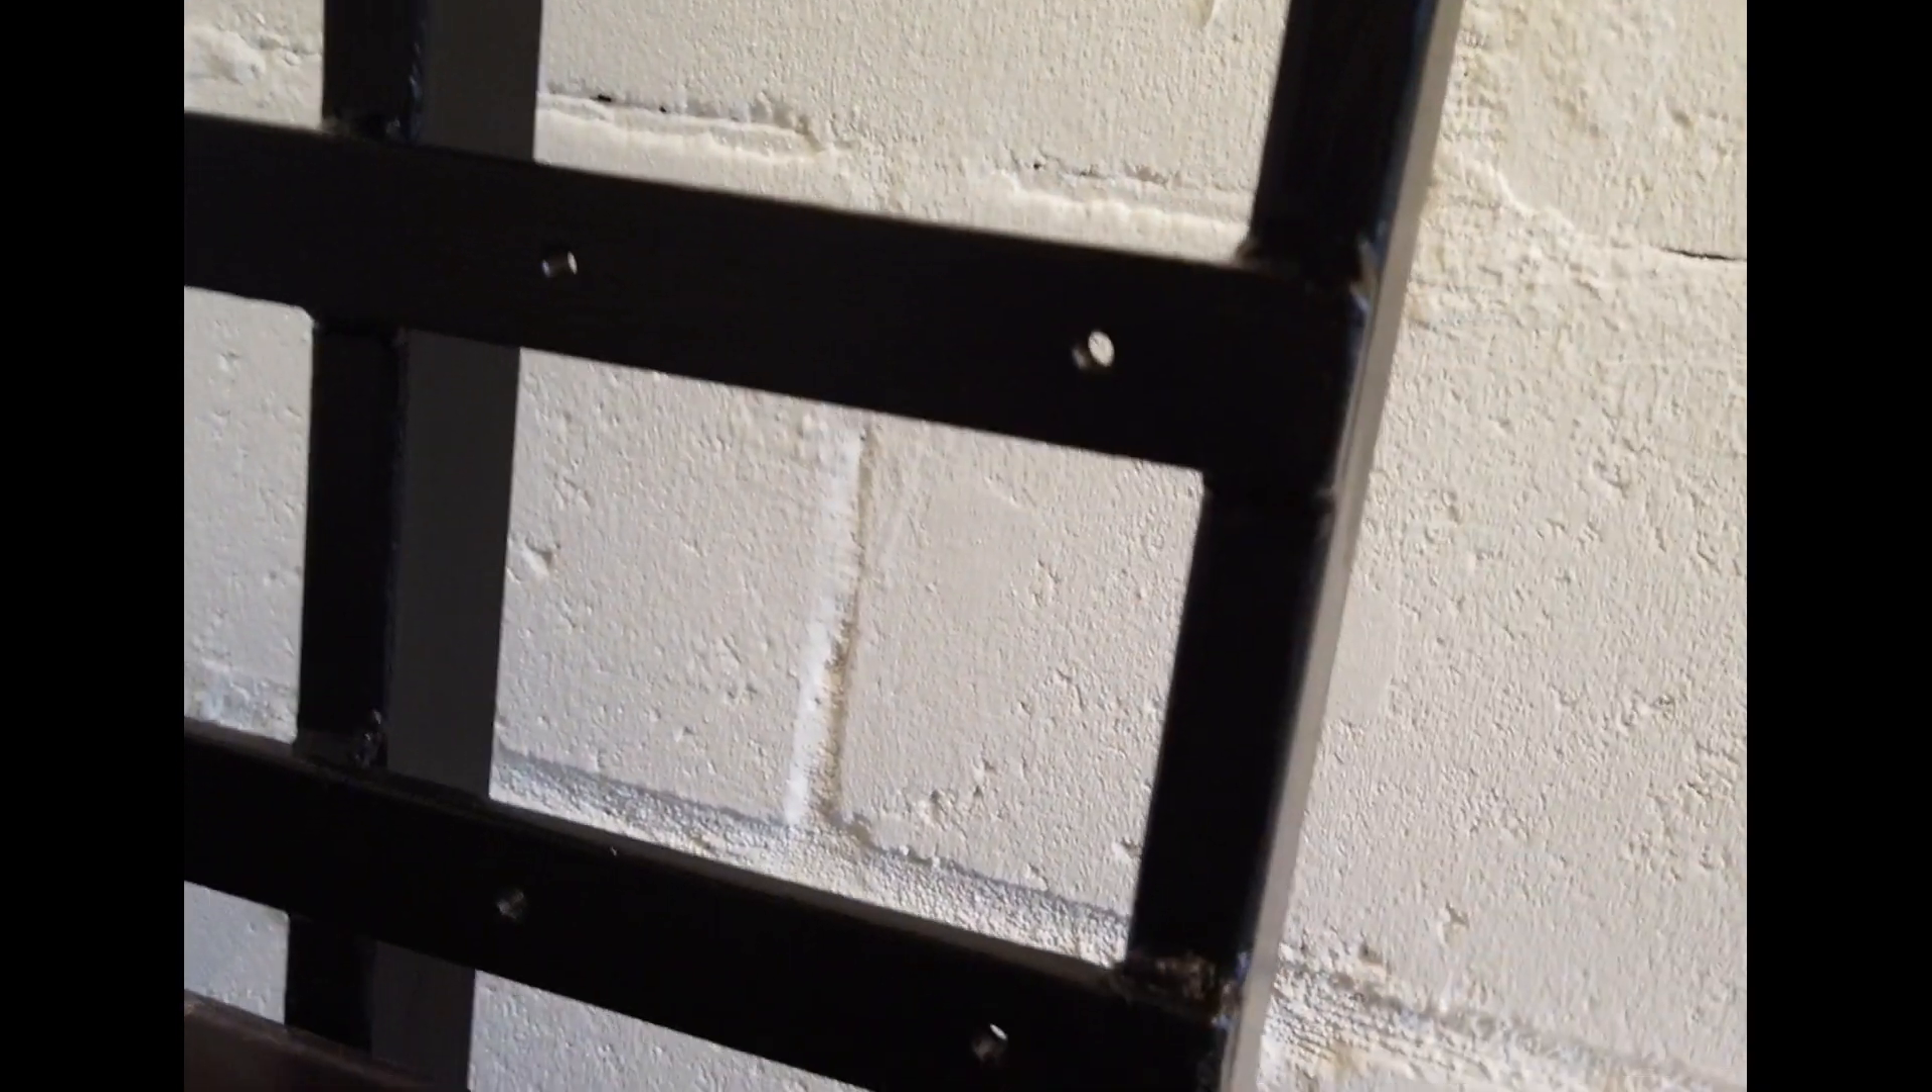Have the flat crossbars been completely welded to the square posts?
Yes.